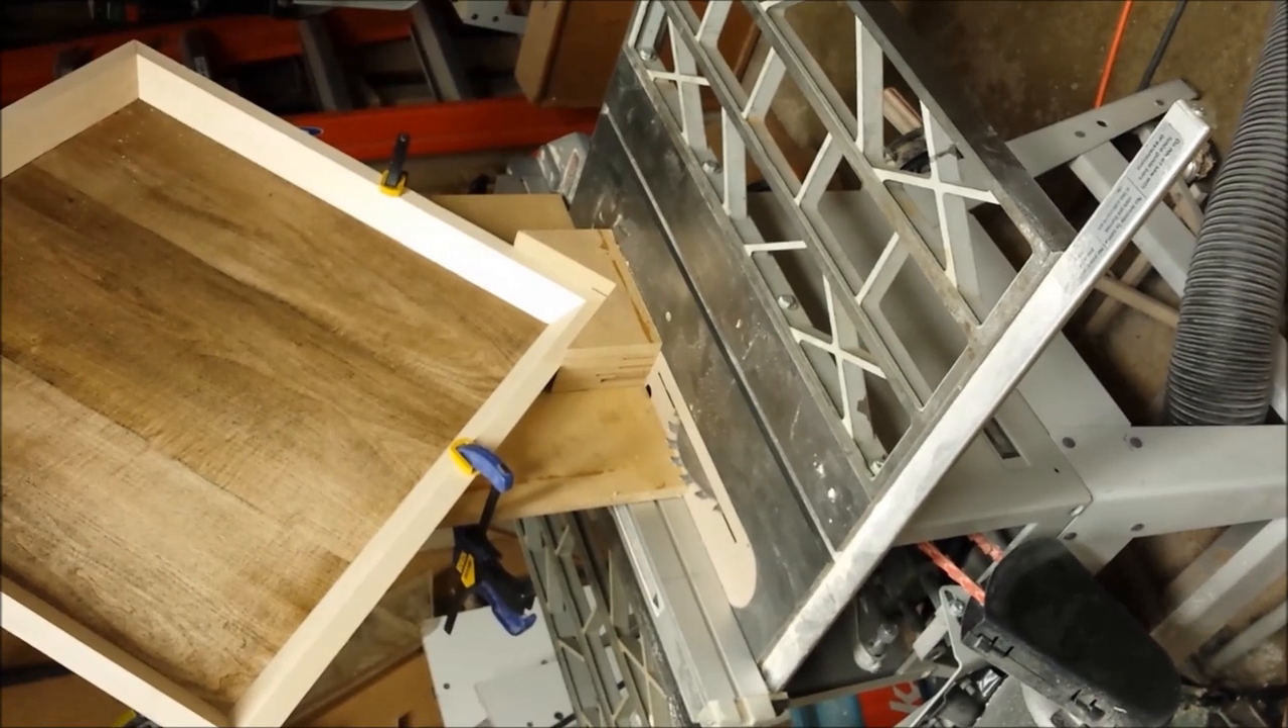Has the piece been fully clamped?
Yes.